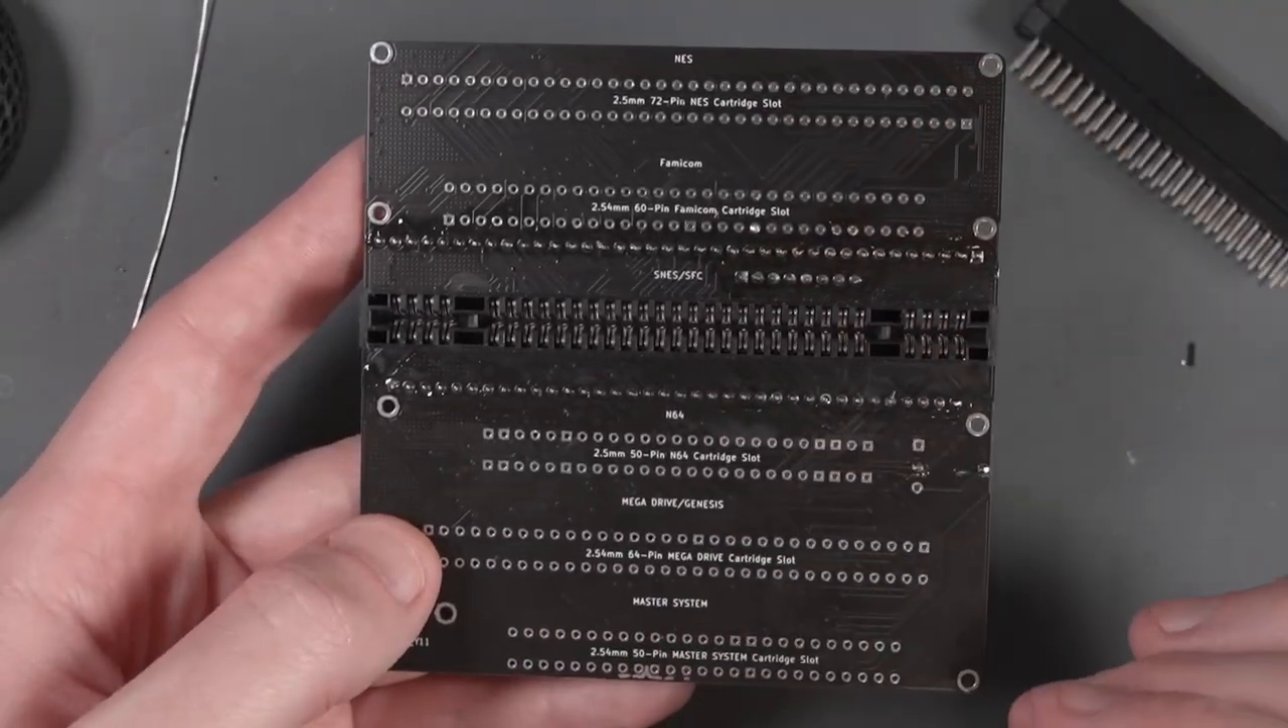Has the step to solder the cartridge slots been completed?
No.